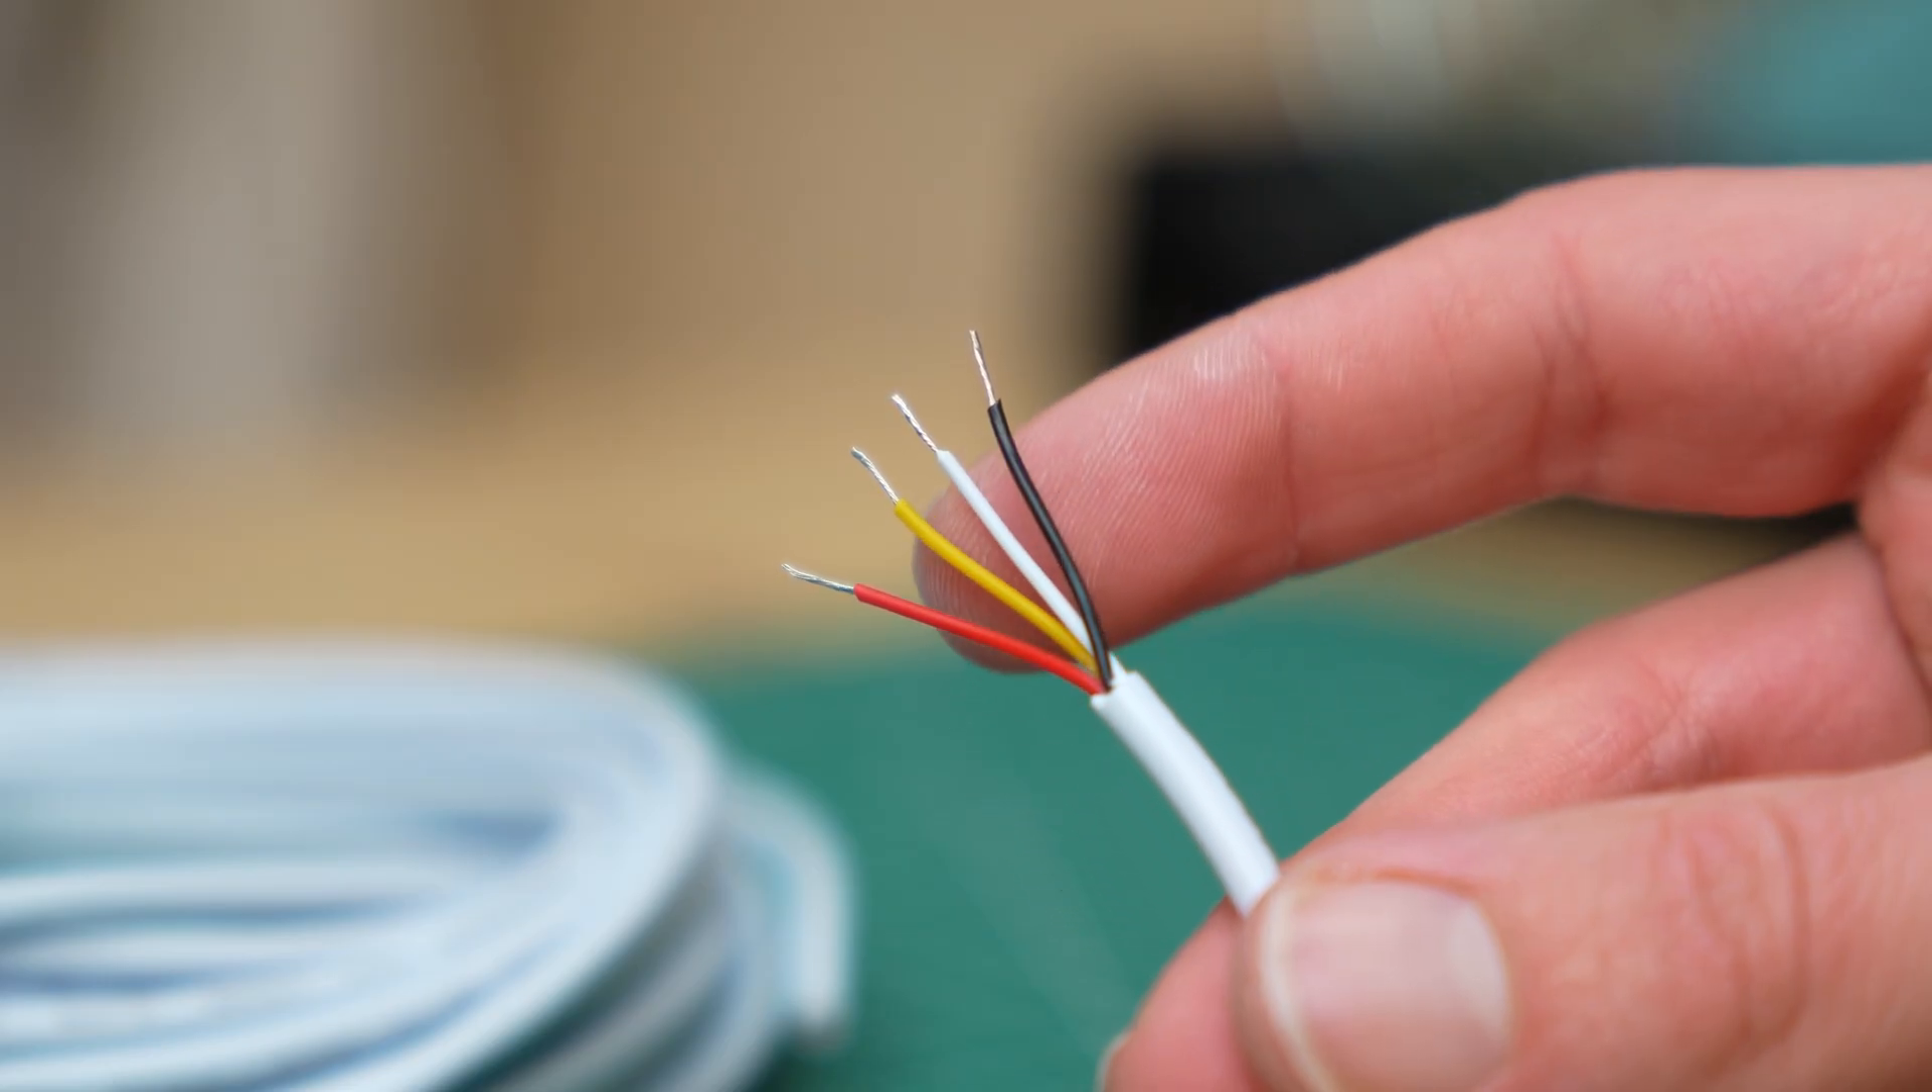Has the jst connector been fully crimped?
No.